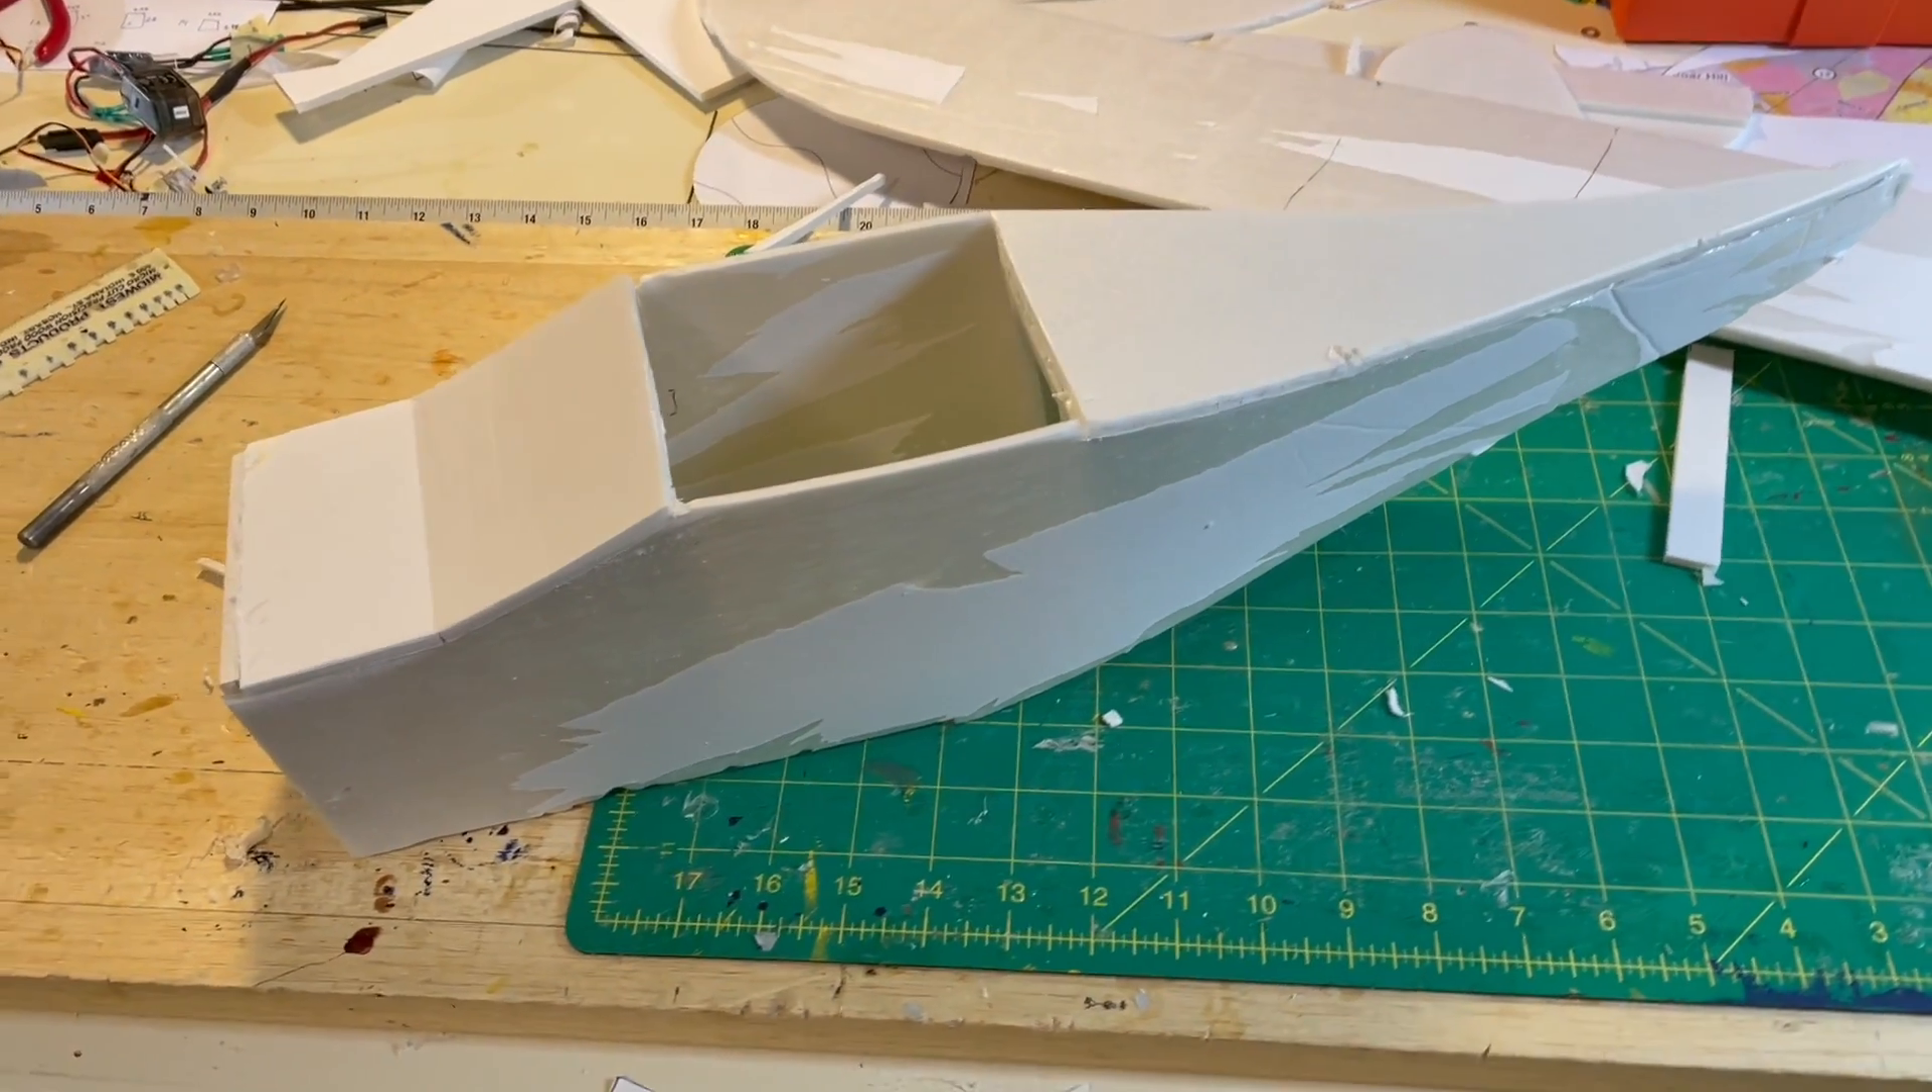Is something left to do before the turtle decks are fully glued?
No.